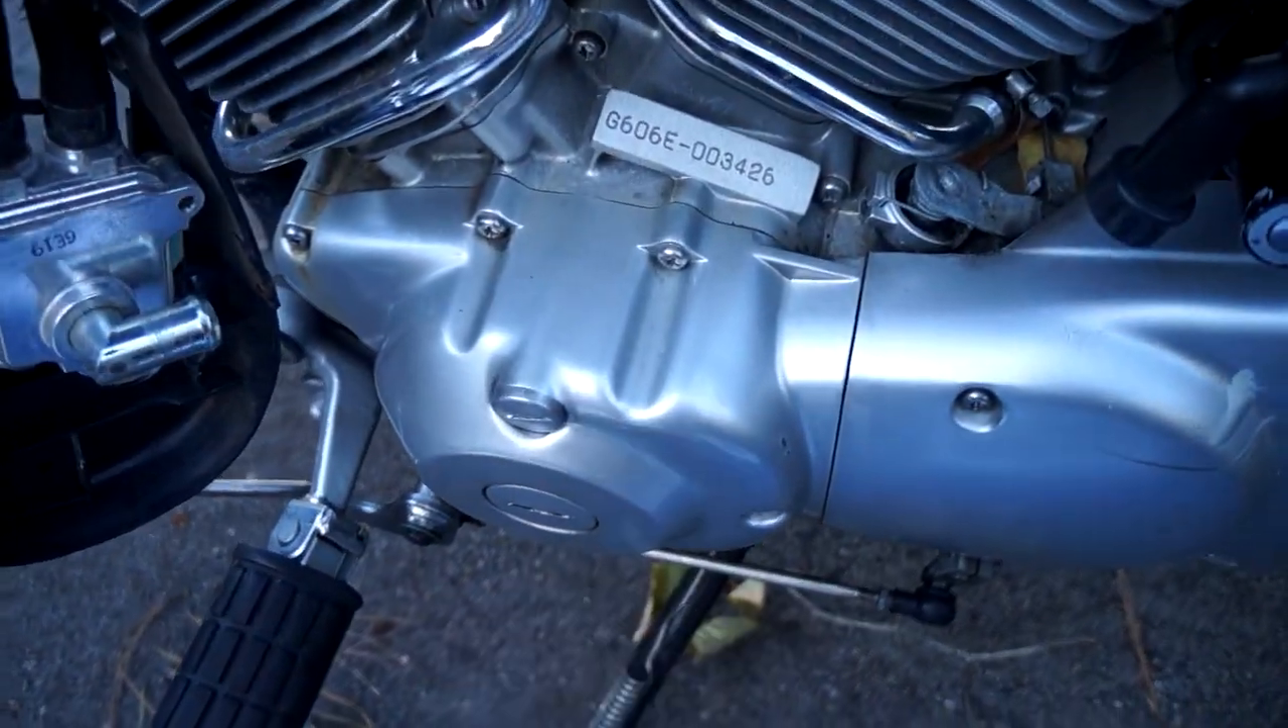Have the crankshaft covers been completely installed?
Yes.